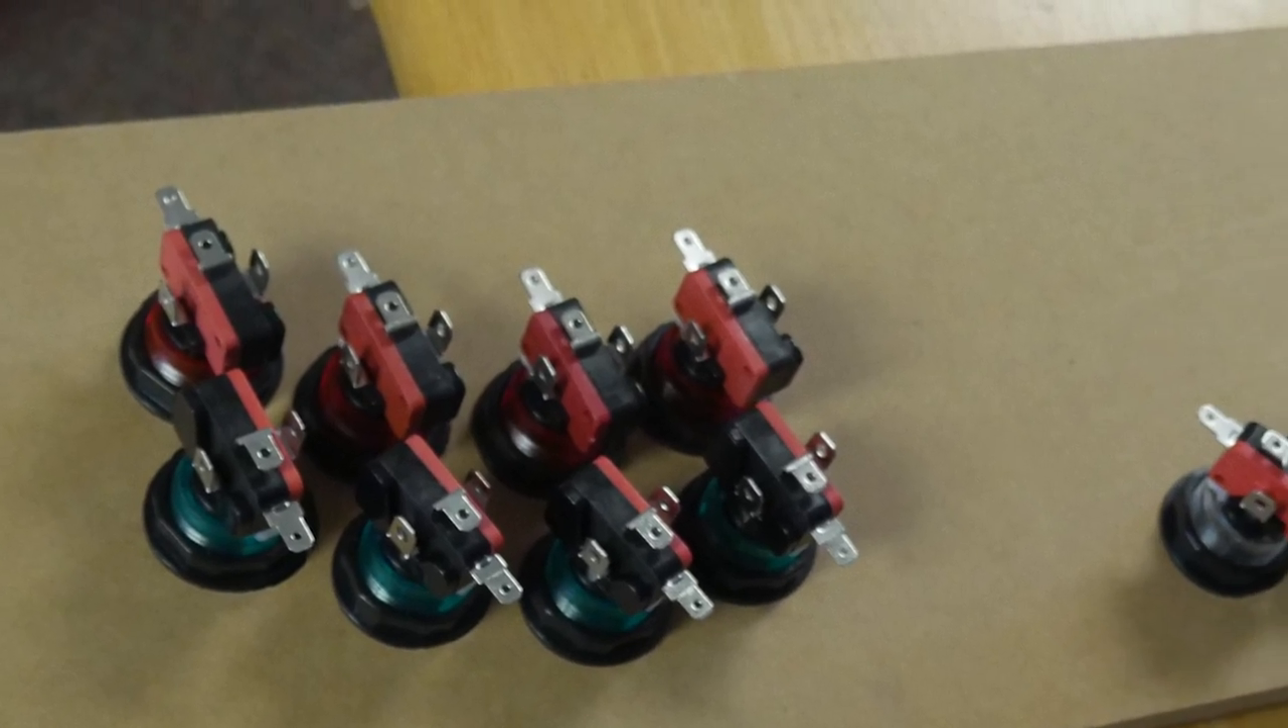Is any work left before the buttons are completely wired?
Yes.